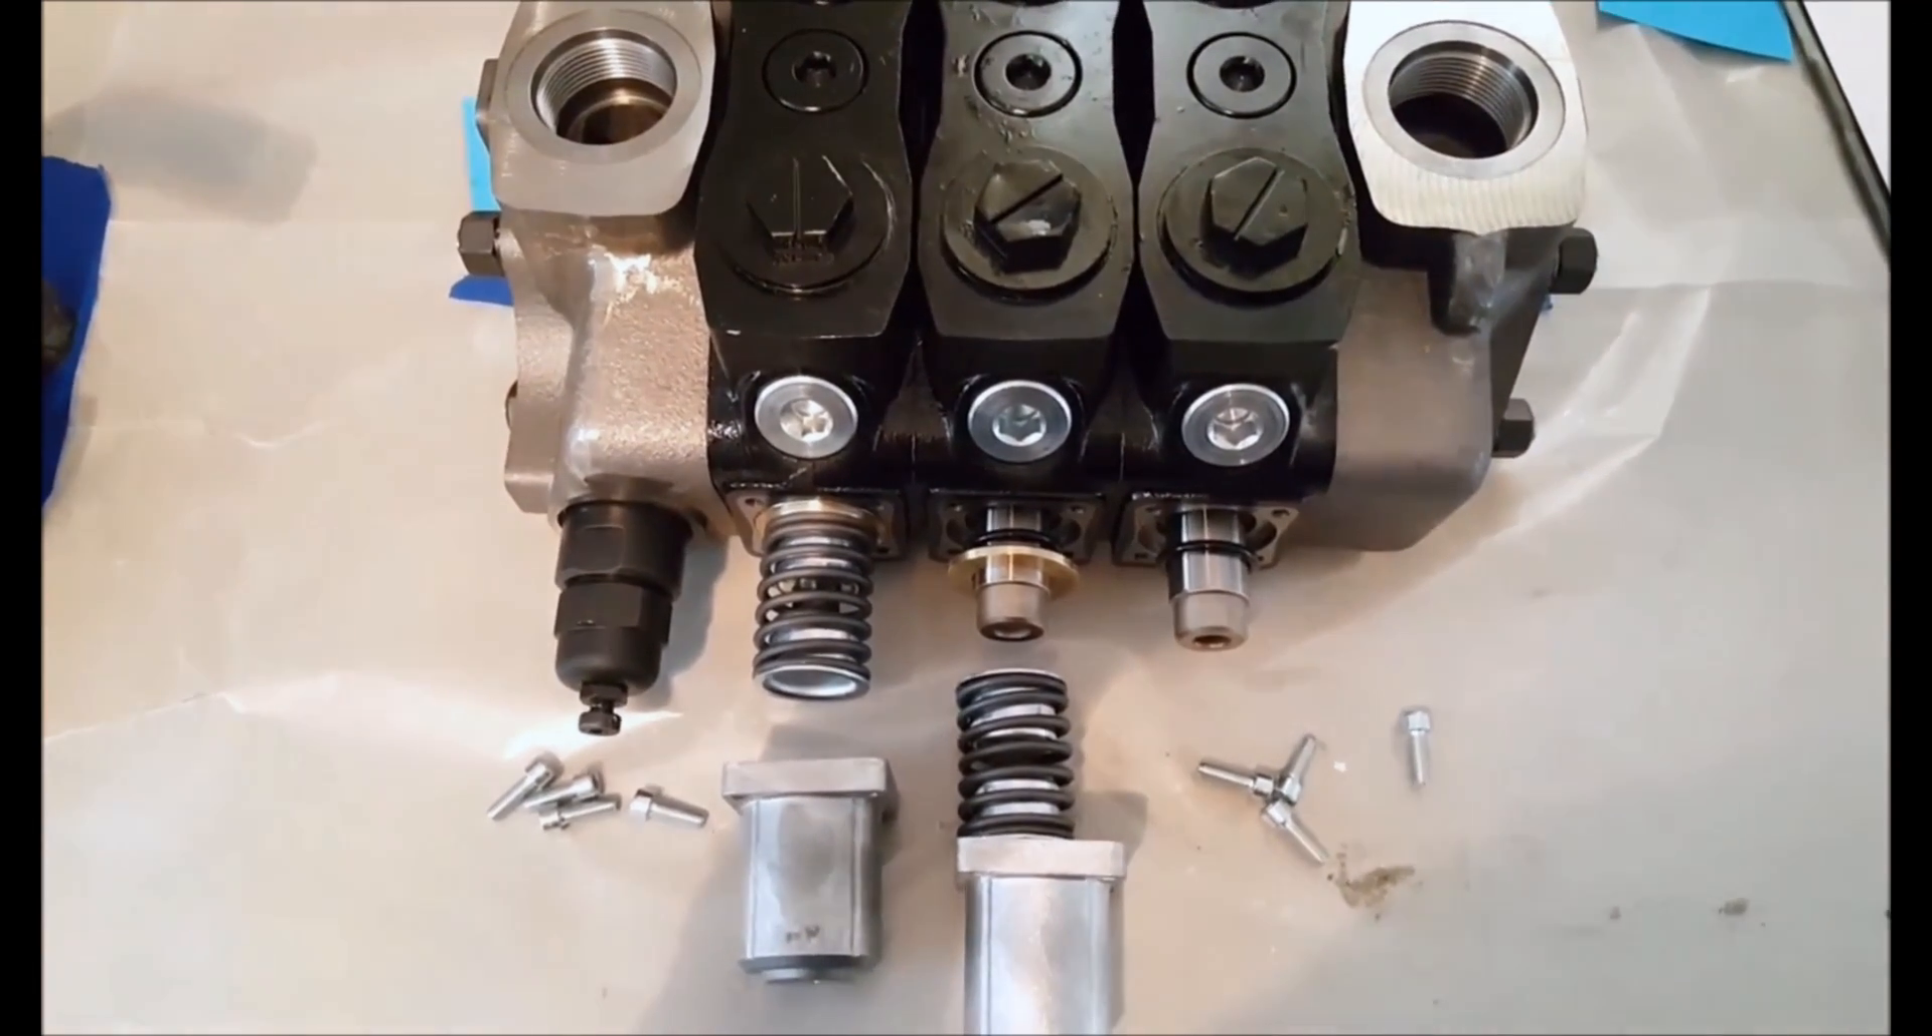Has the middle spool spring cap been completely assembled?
No.